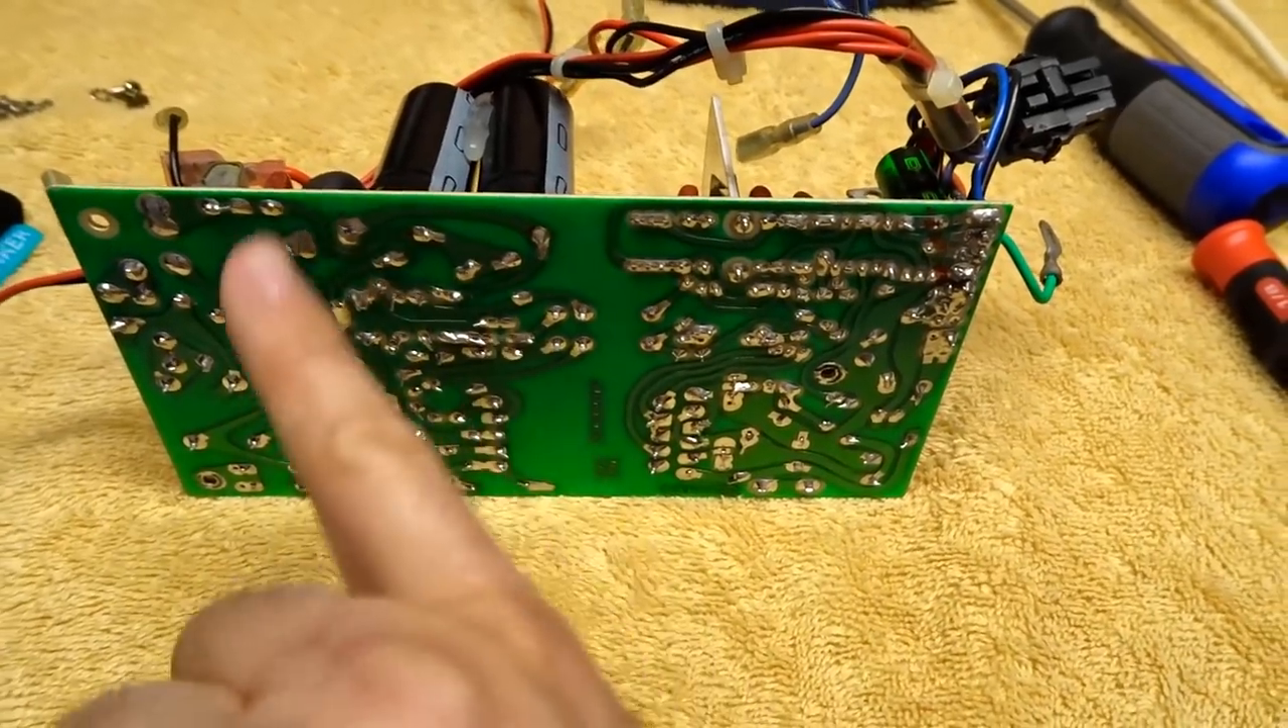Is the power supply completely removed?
Yes.